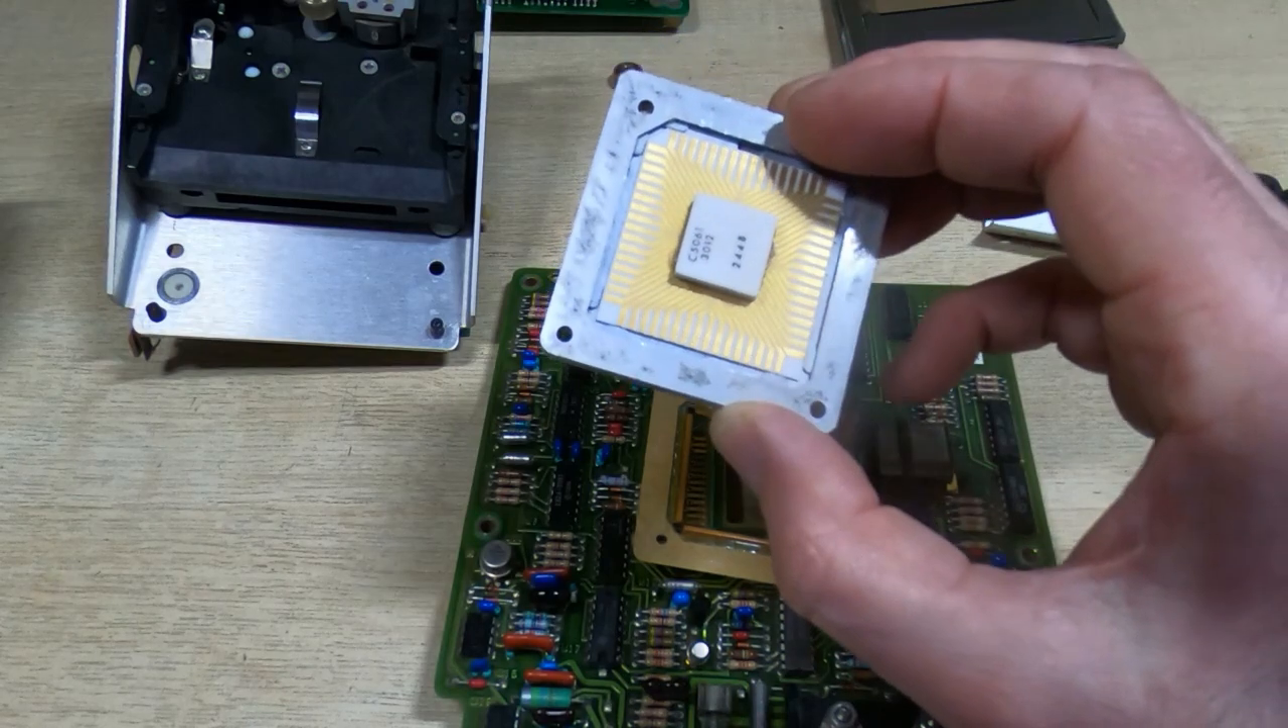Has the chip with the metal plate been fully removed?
Yes.